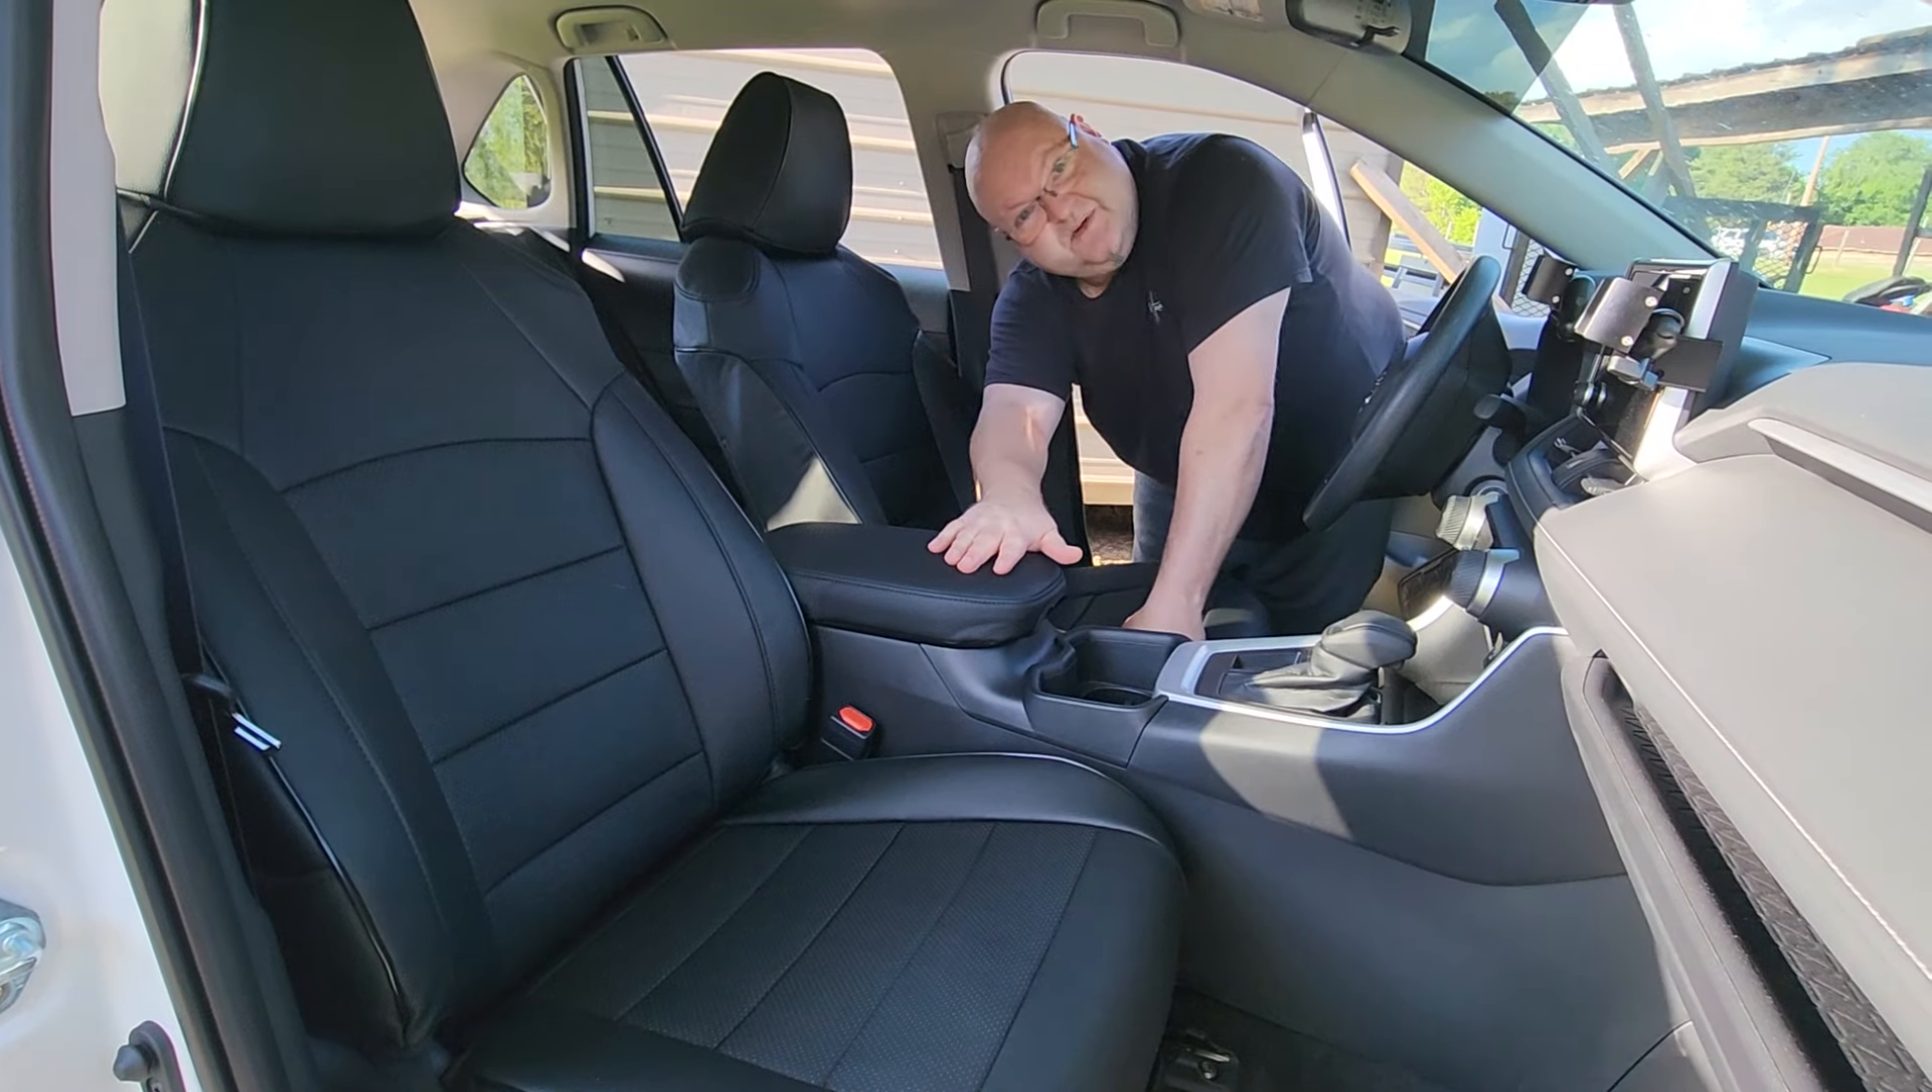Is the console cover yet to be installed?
No.